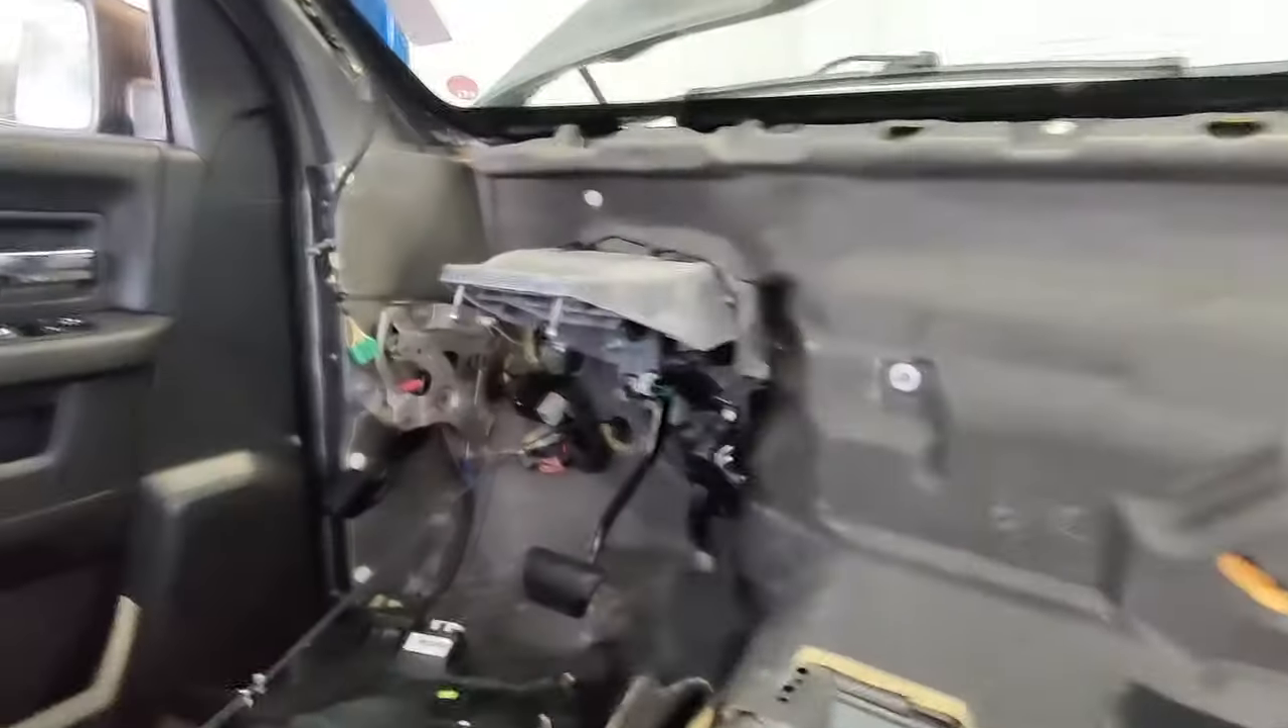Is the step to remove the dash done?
Yes.